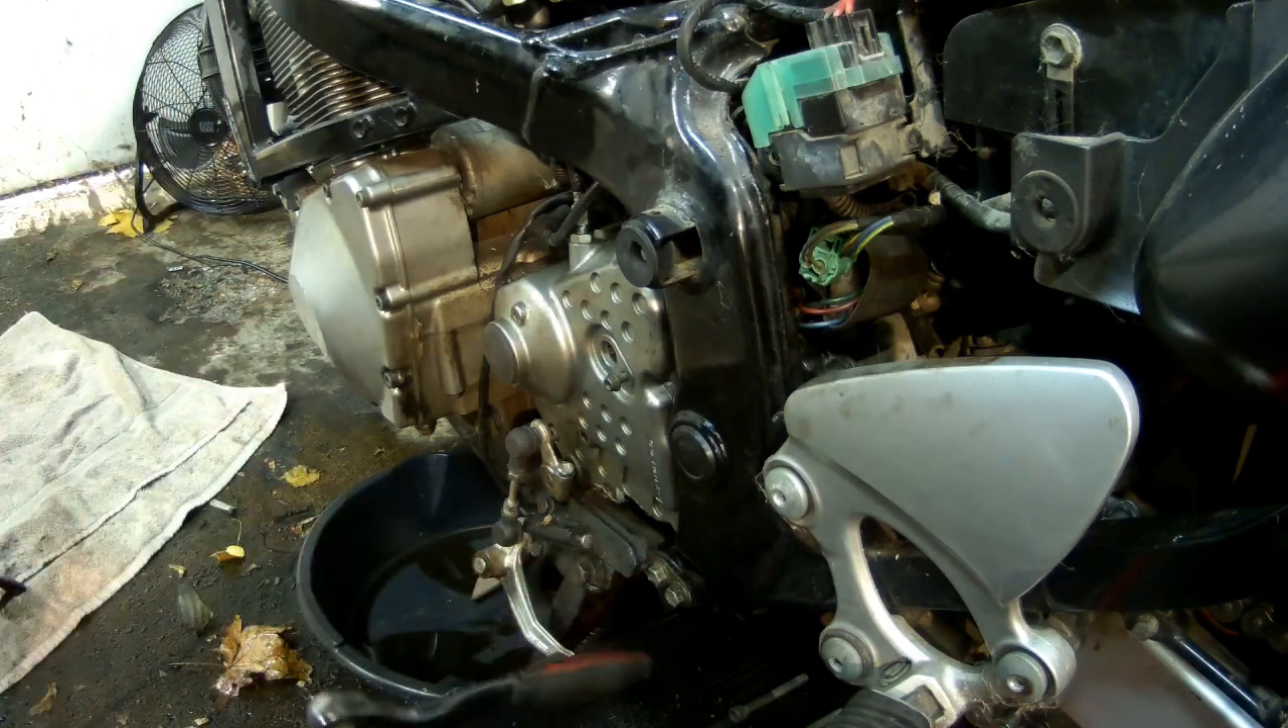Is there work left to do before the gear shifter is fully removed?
Yes.